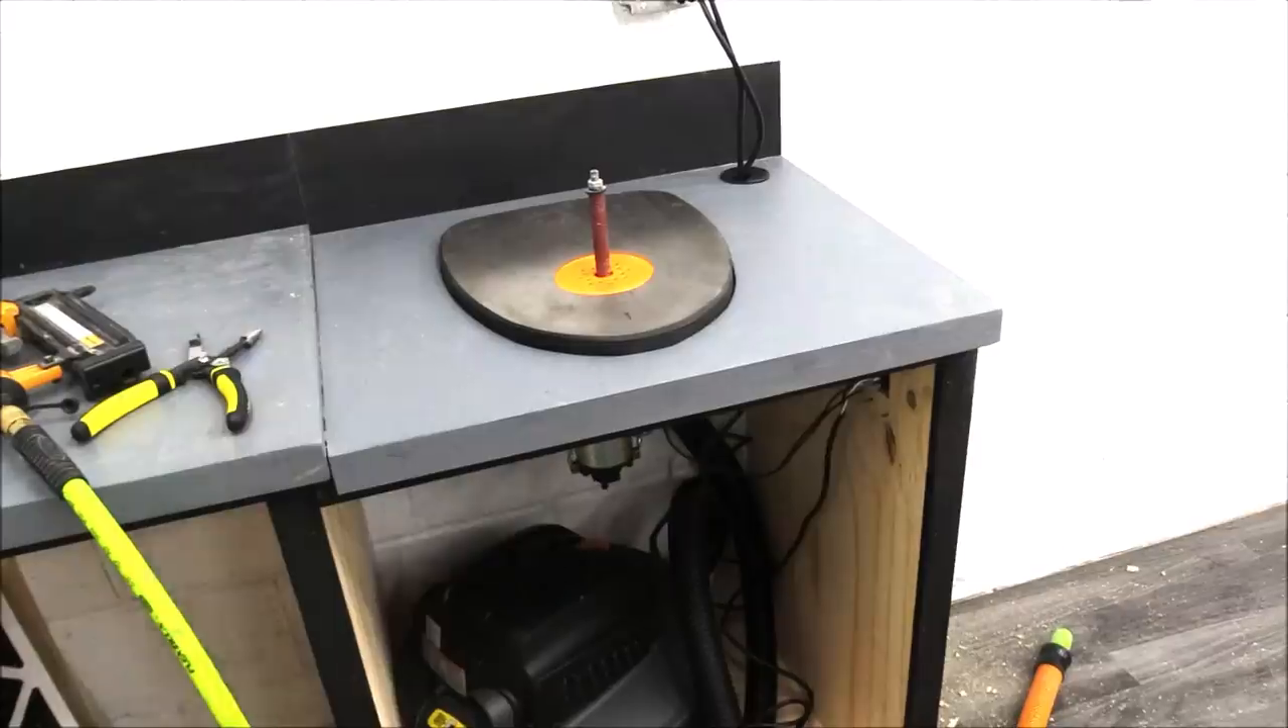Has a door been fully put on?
No.